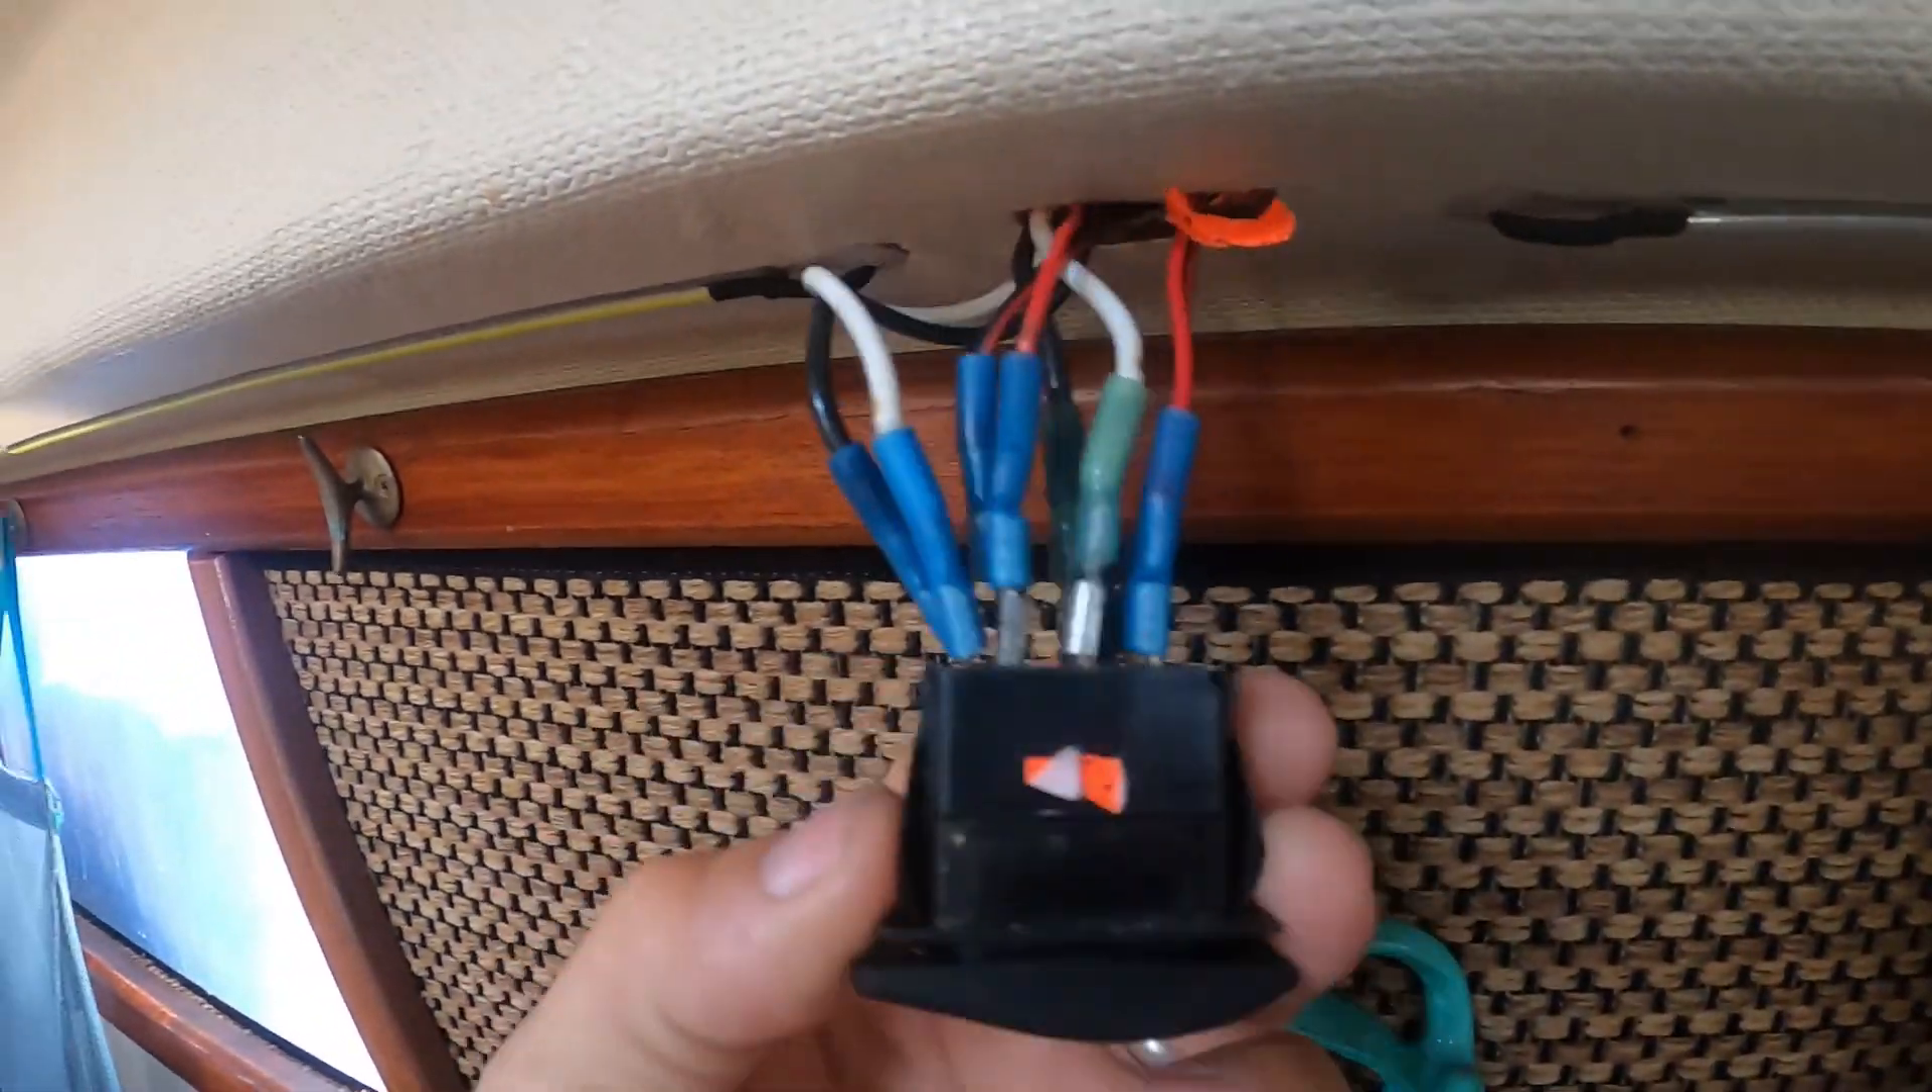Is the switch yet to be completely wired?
No.